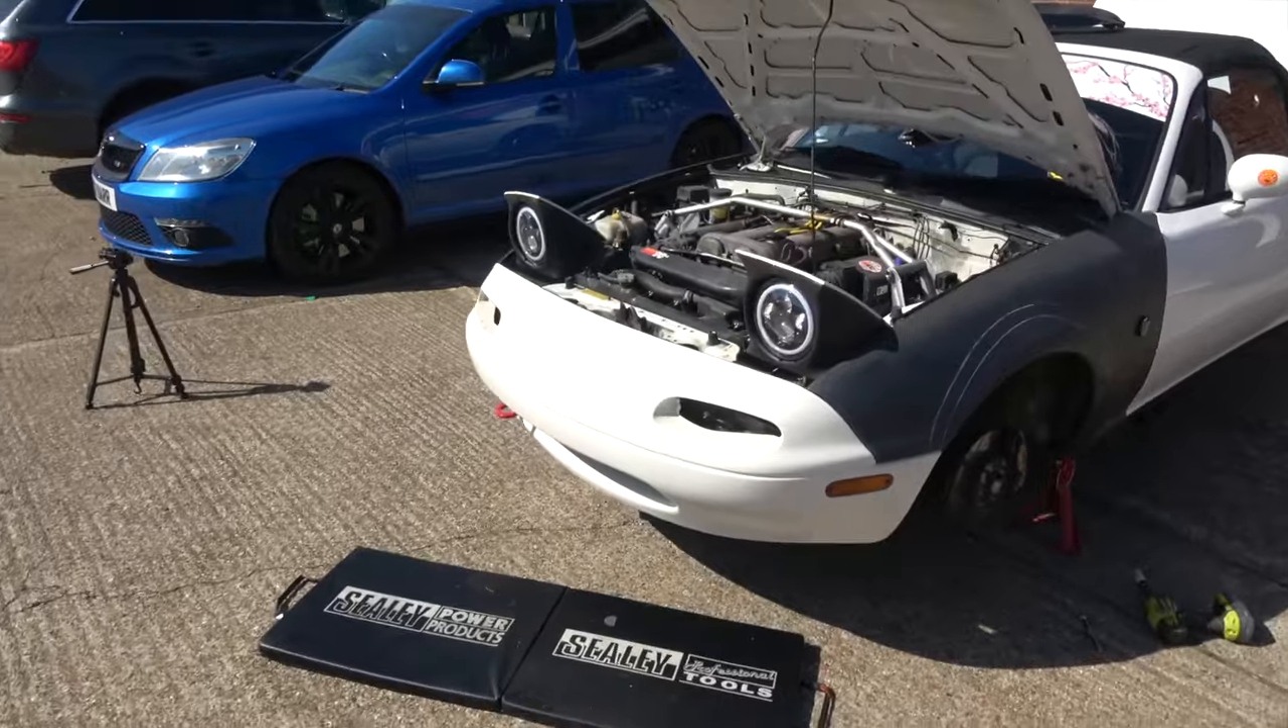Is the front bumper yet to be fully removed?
Yes.